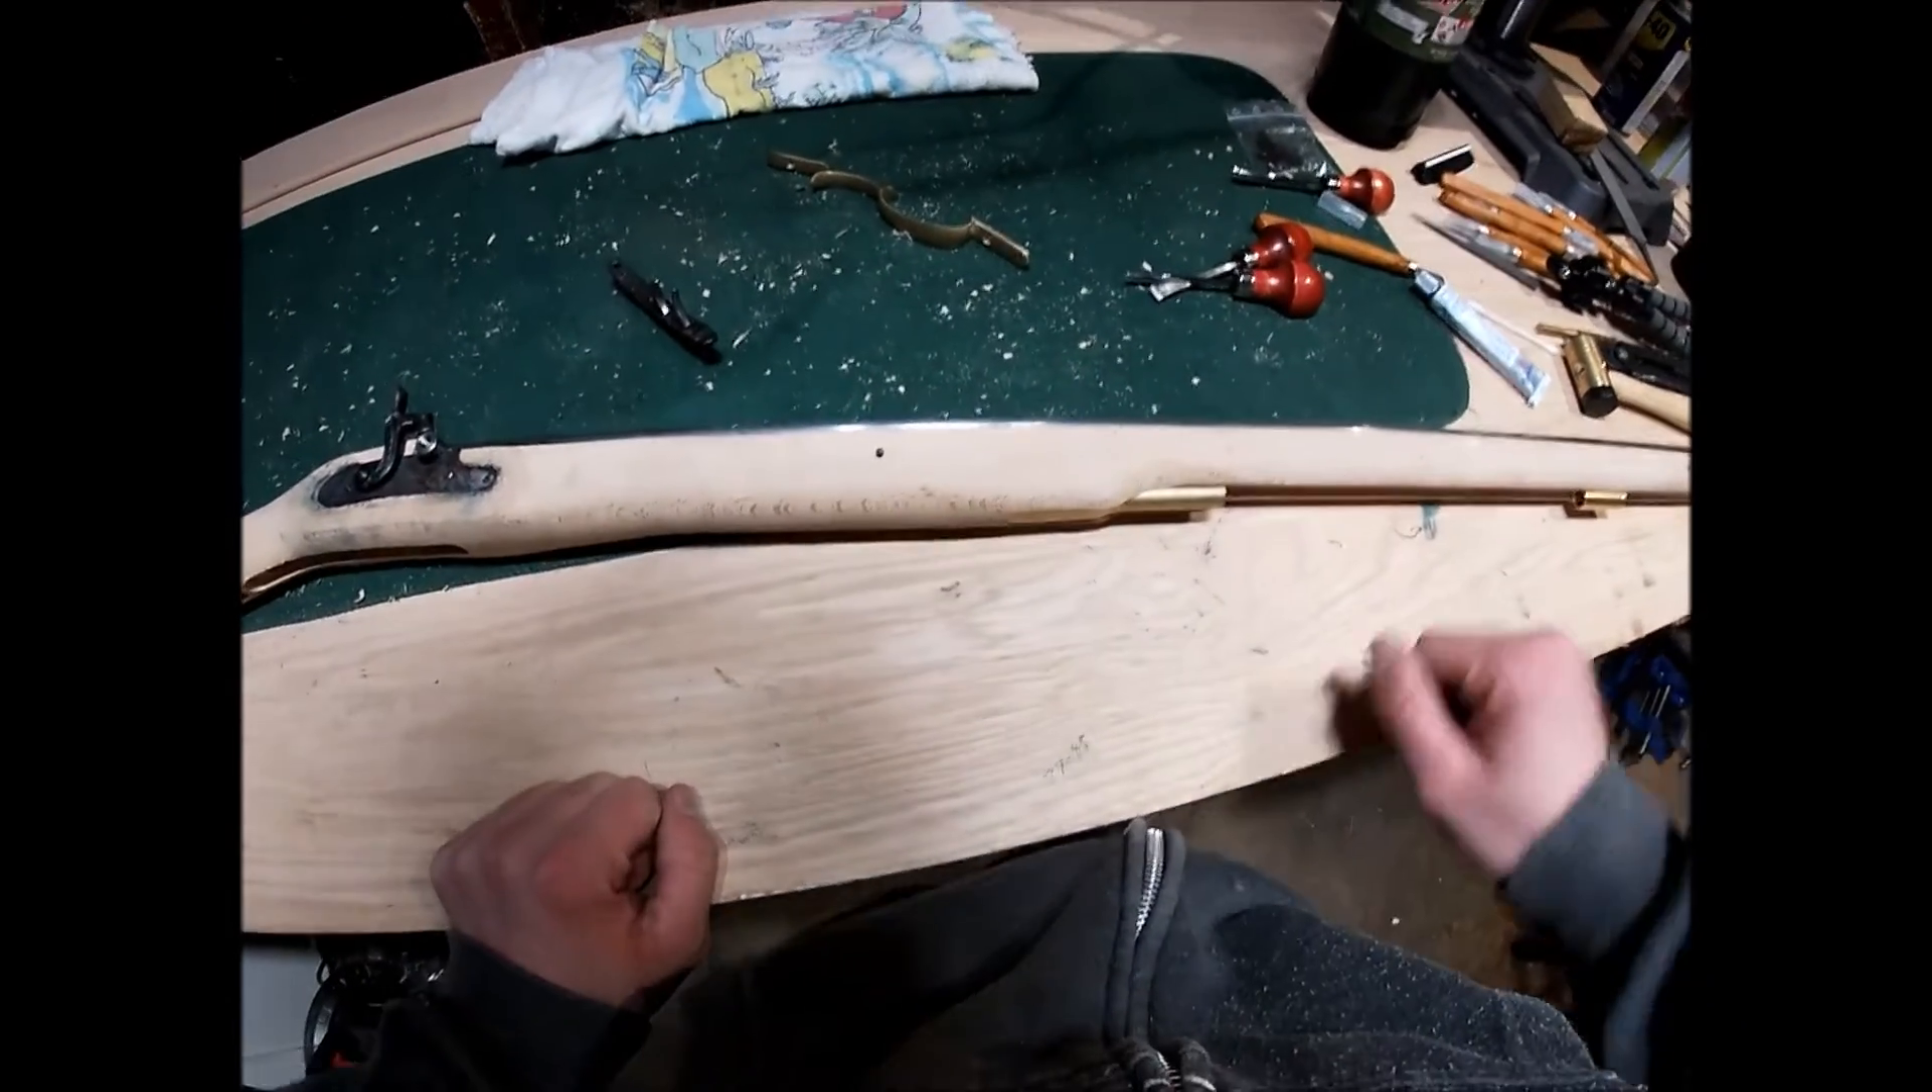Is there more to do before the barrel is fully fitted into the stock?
No.